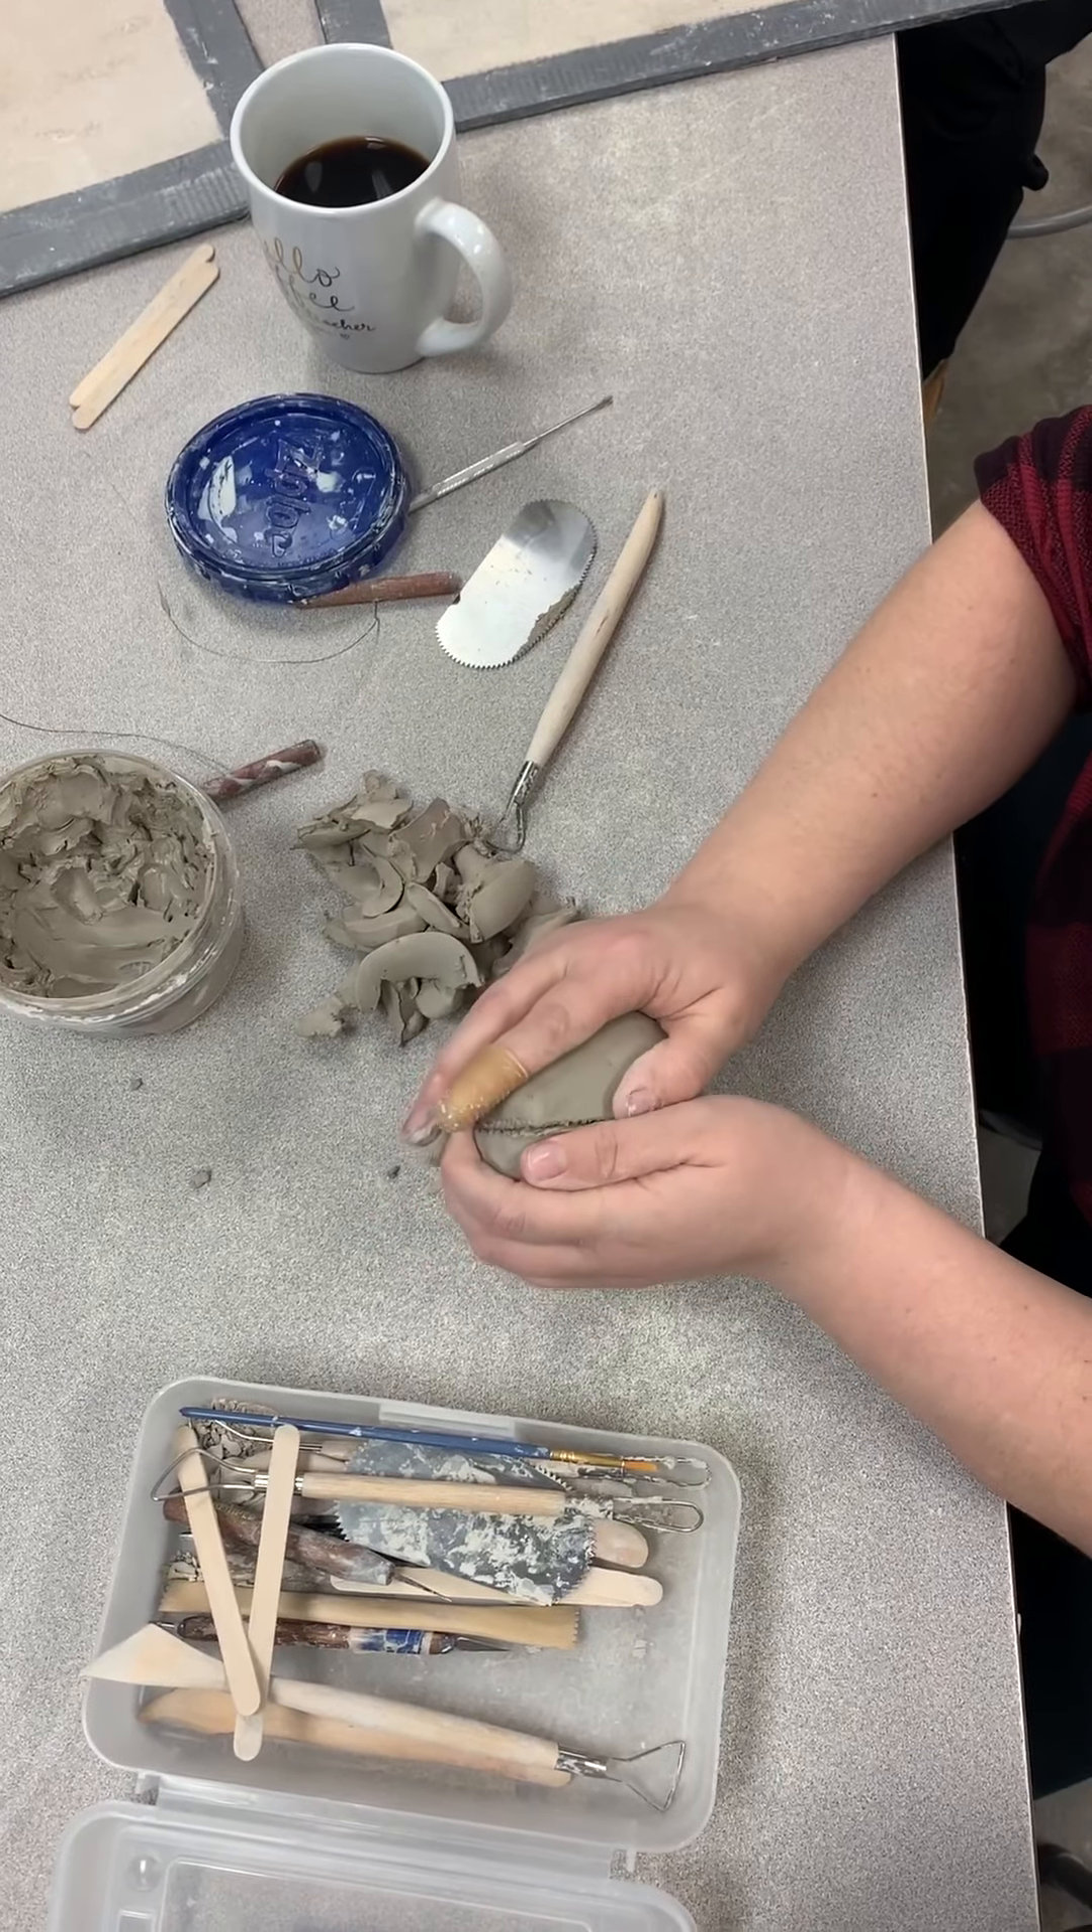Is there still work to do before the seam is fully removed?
Yes.